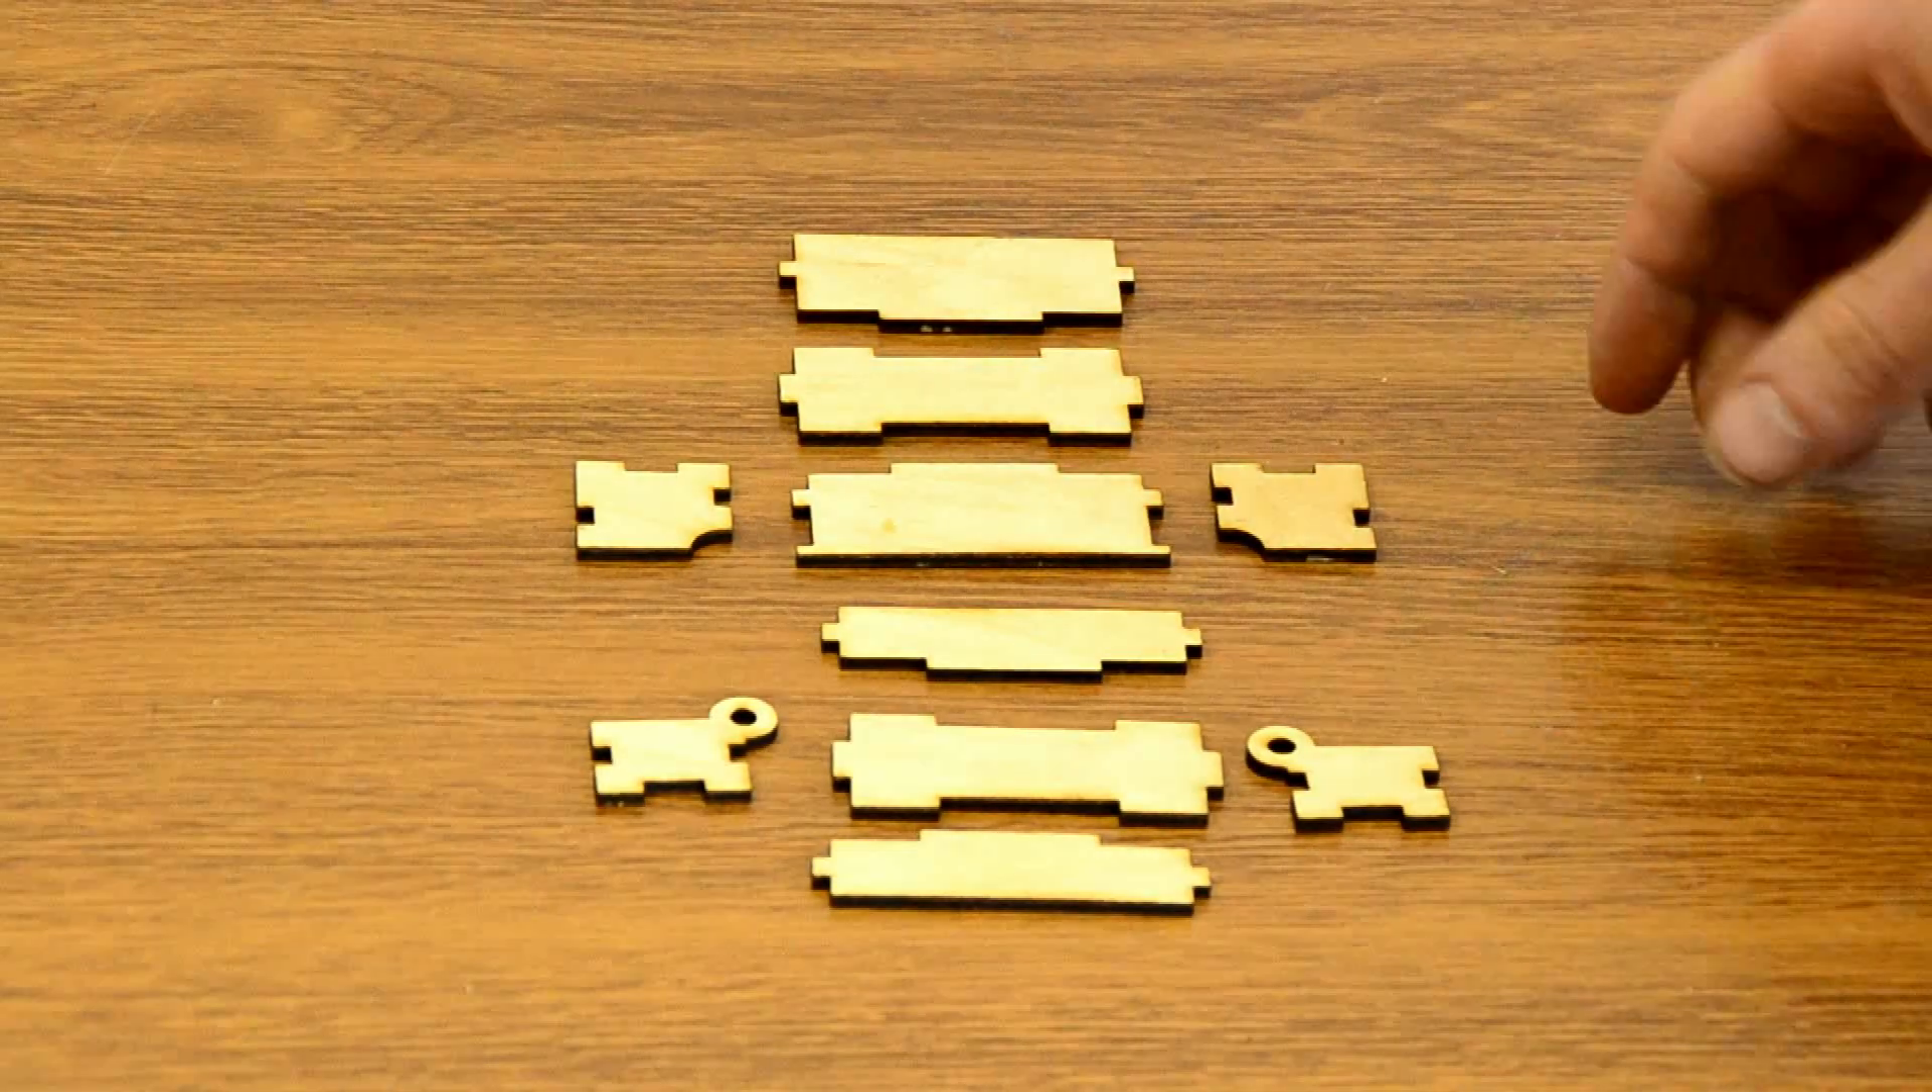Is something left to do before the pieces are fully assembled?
Yes.